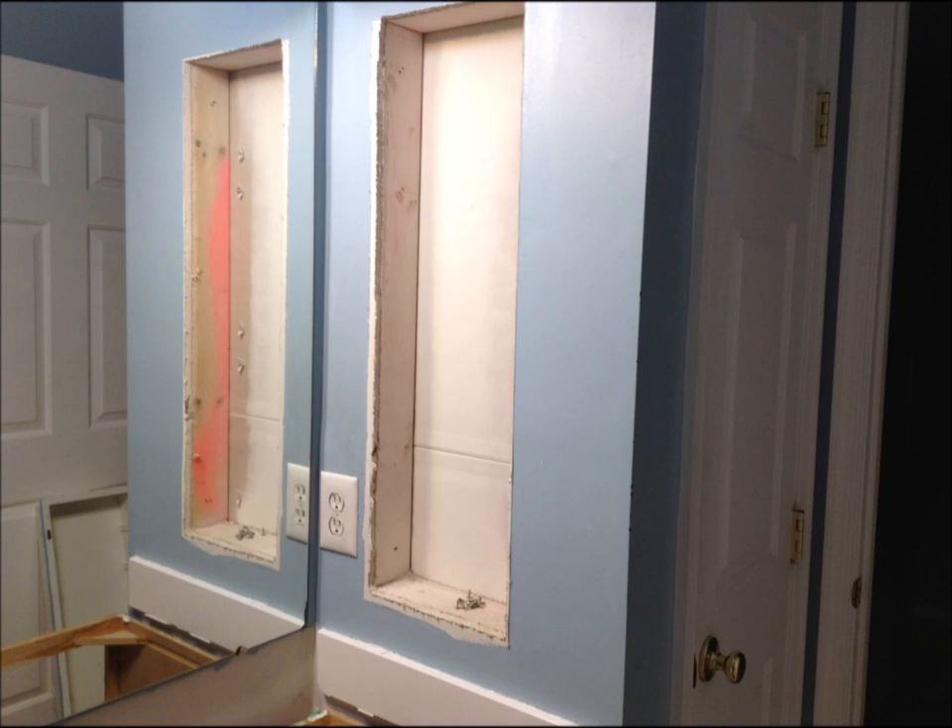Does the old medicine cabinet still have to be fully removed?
No.